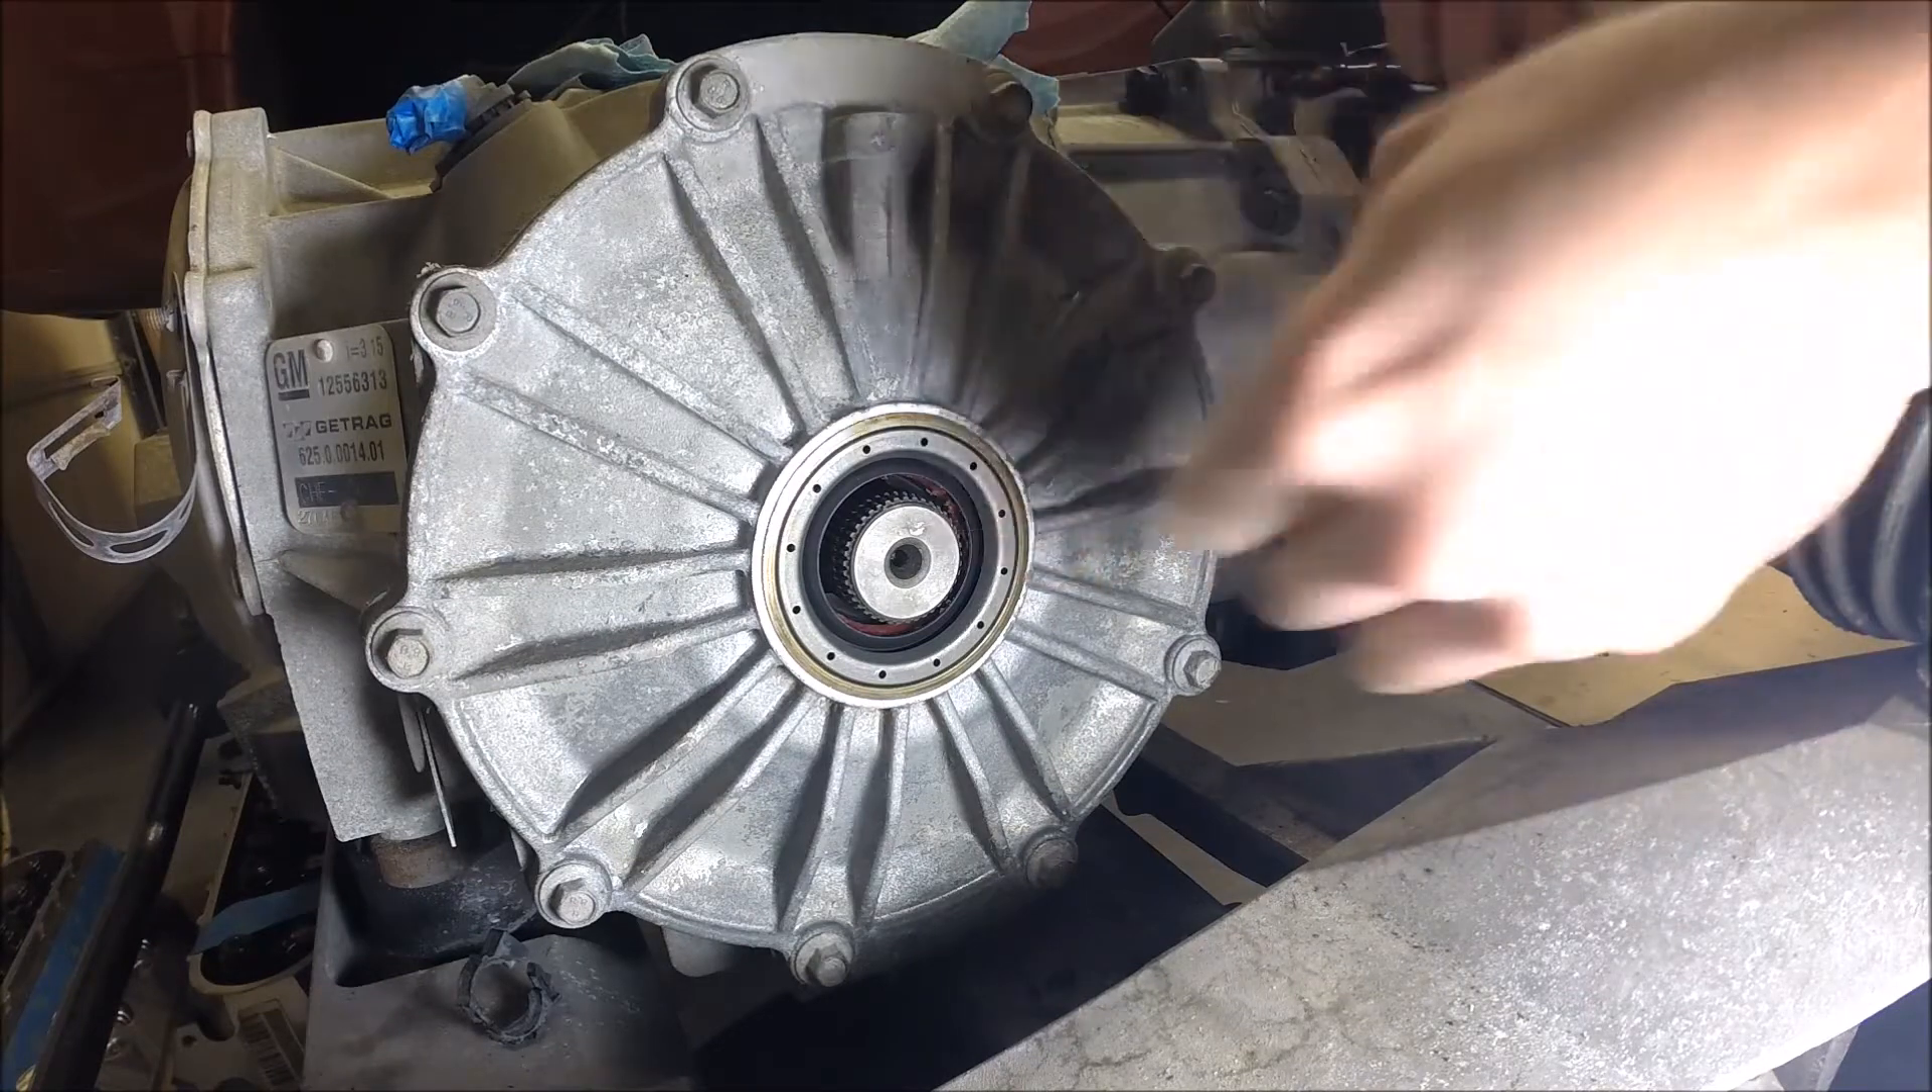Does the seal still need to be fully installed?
No.